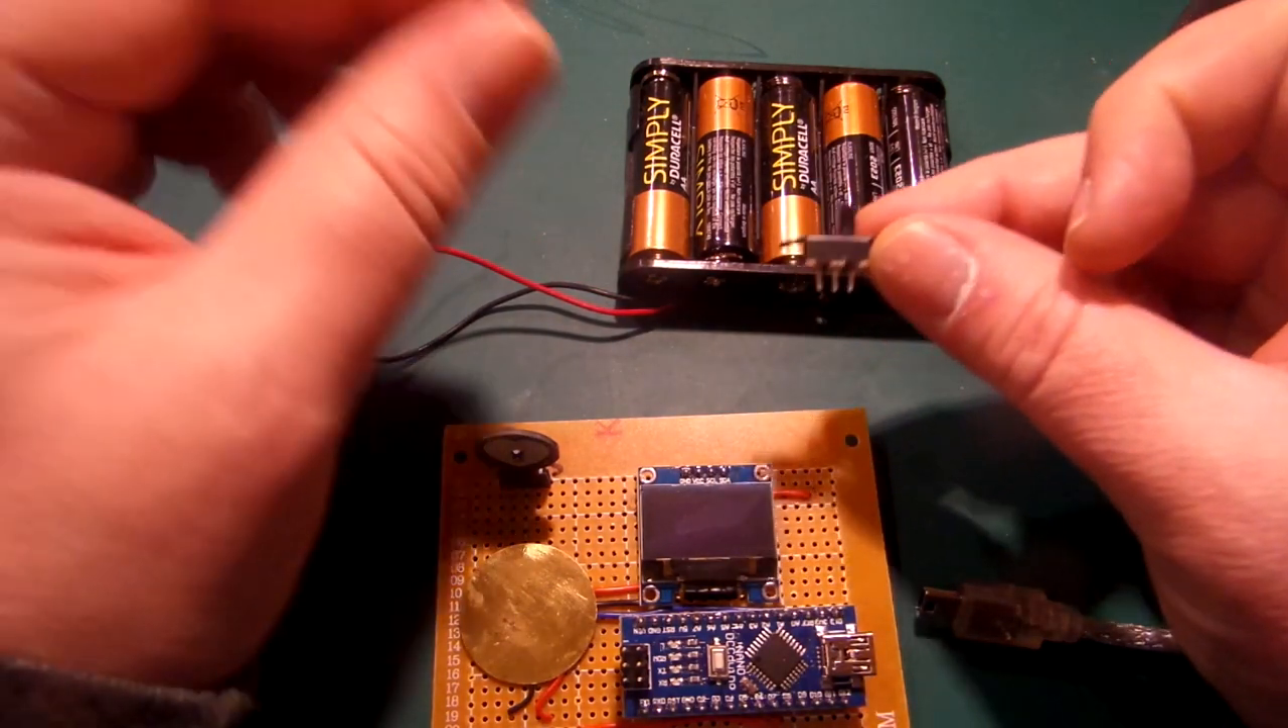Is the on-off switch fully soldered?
No.